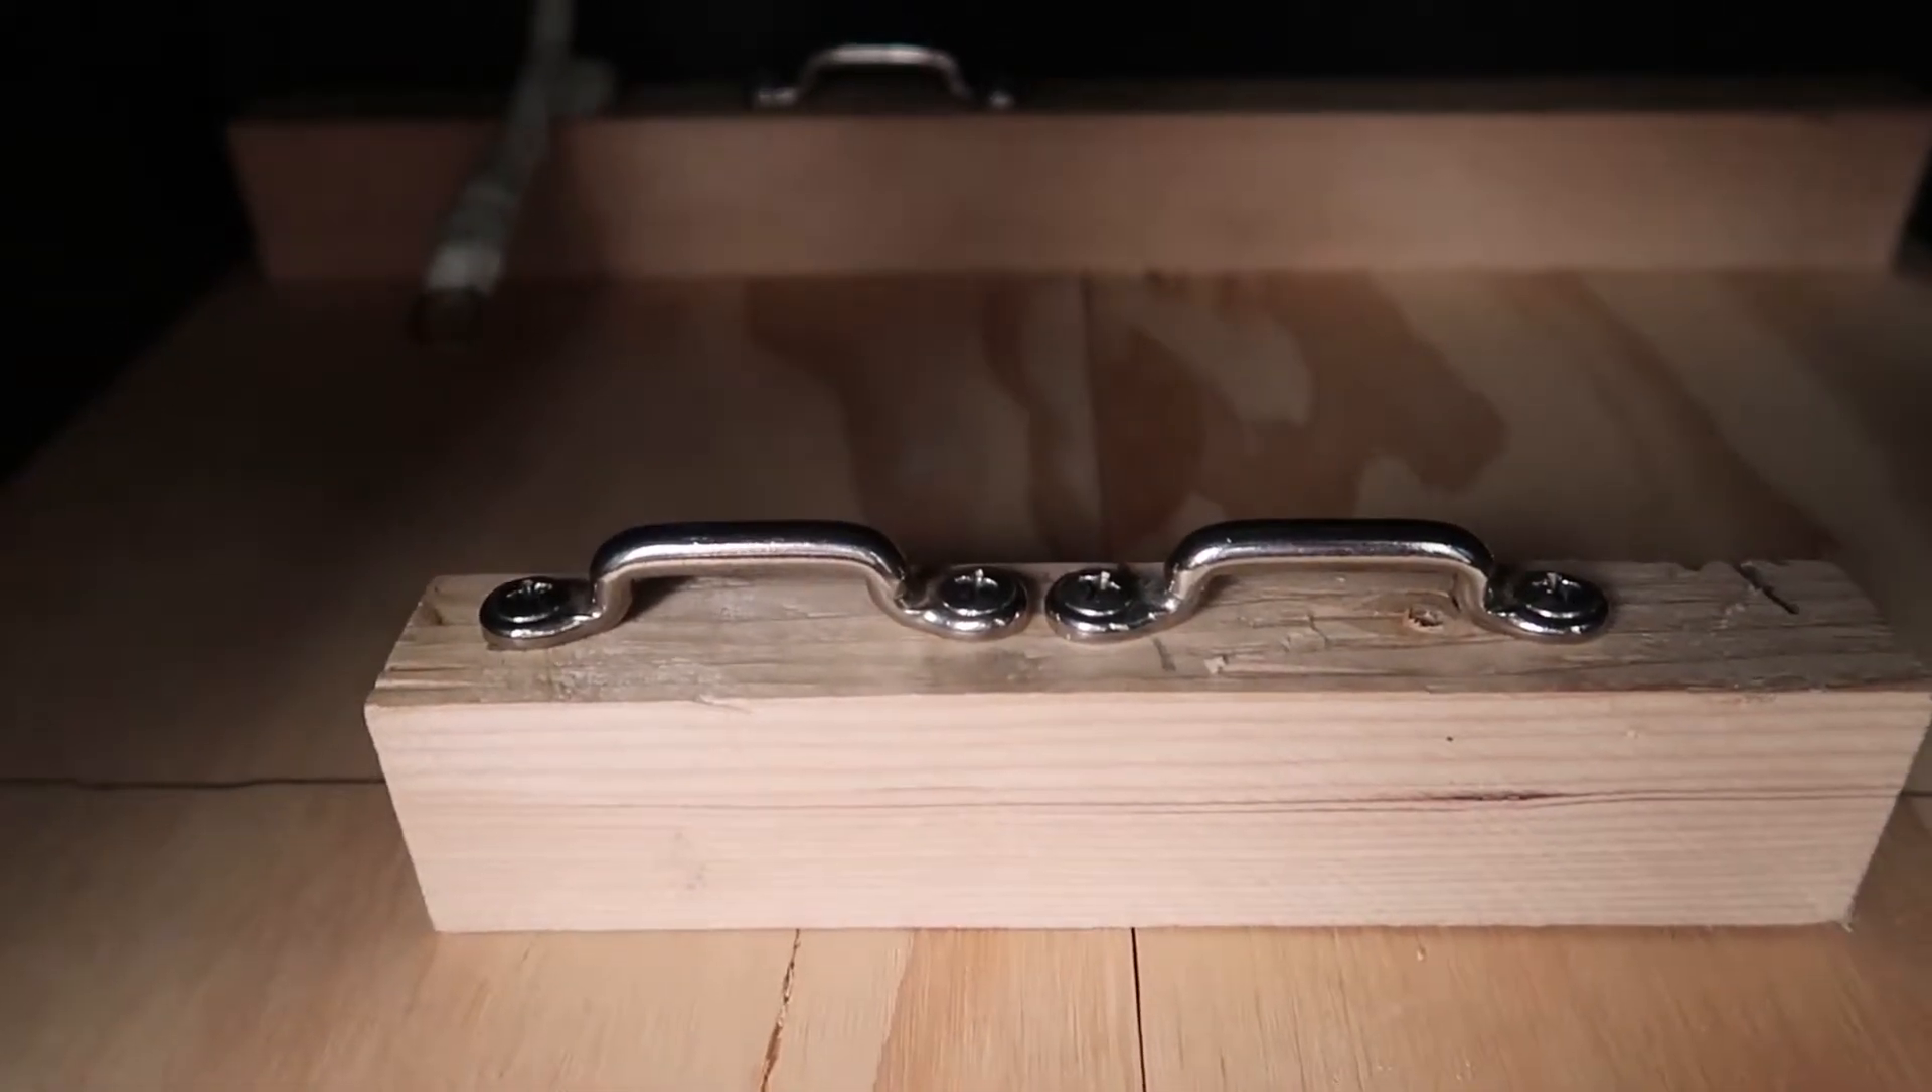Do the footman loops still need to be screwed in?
No.